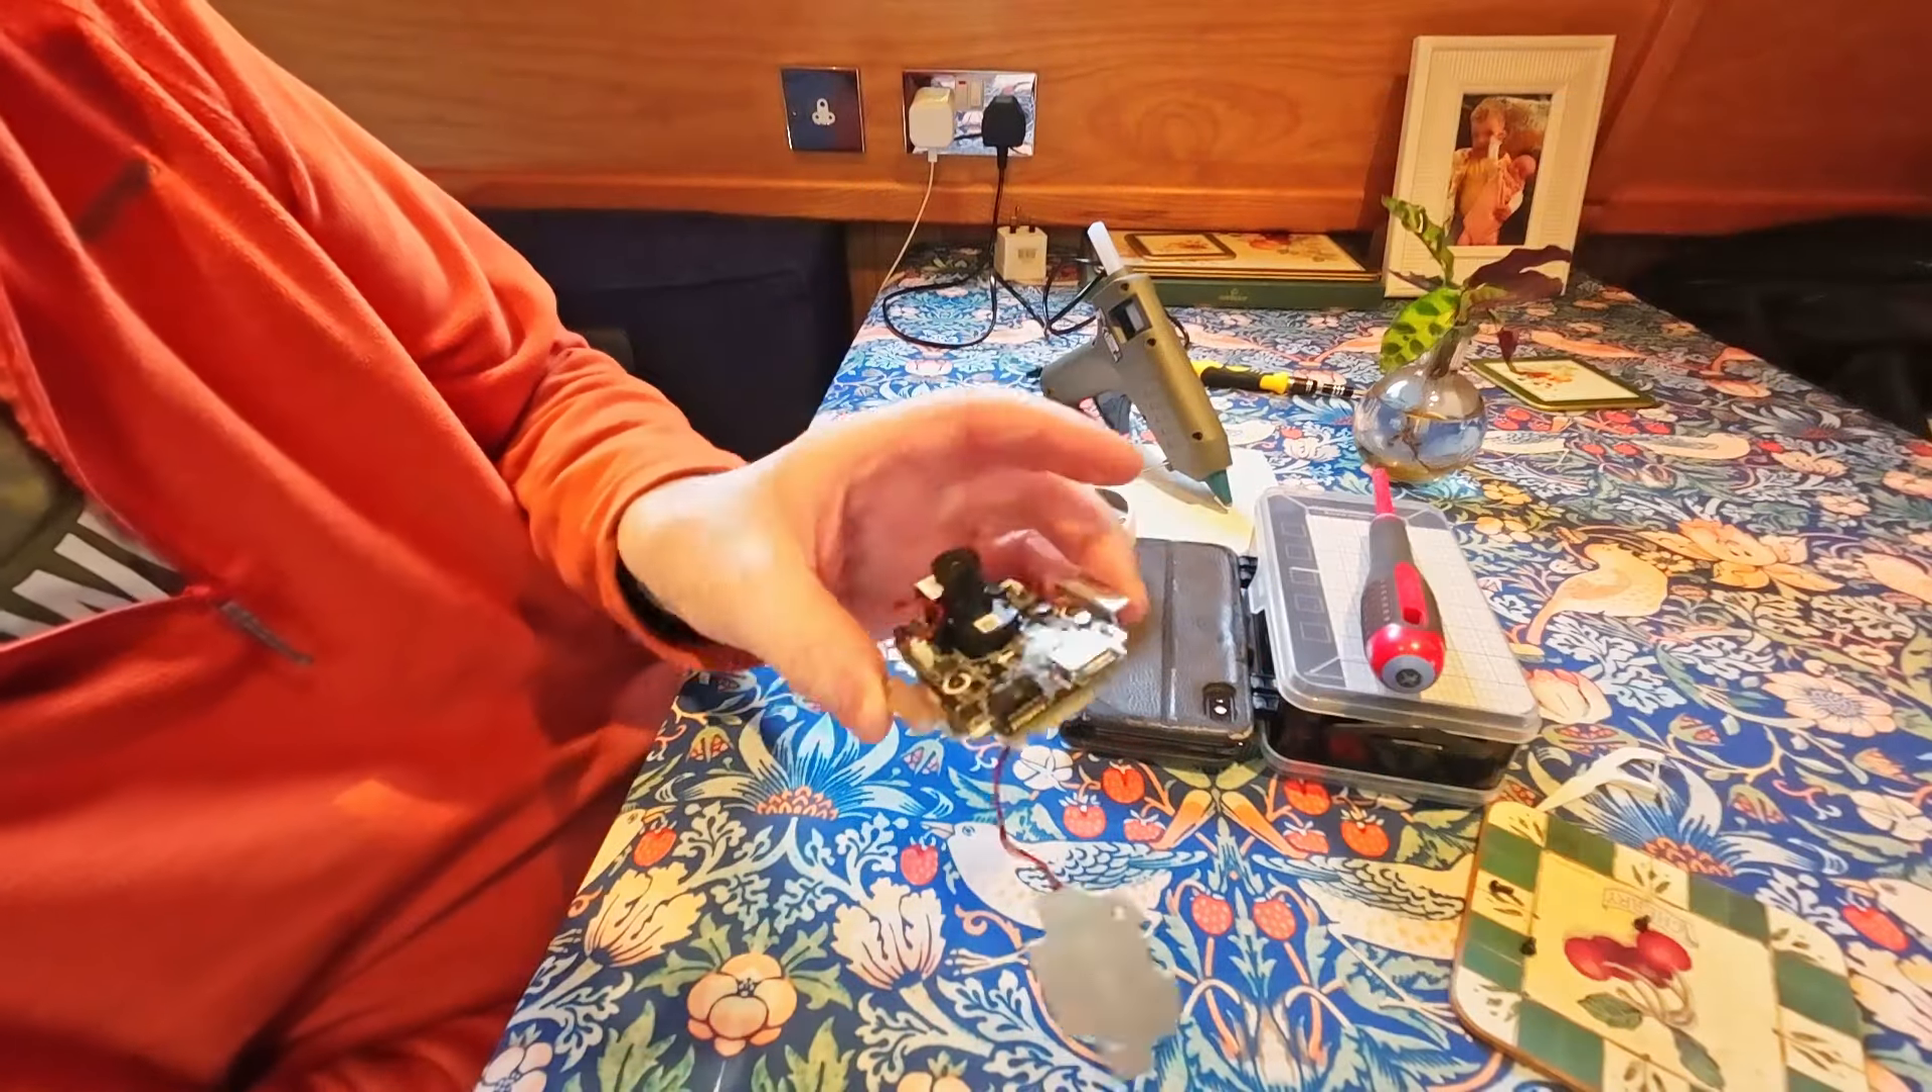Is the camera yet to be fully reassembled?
Yes.